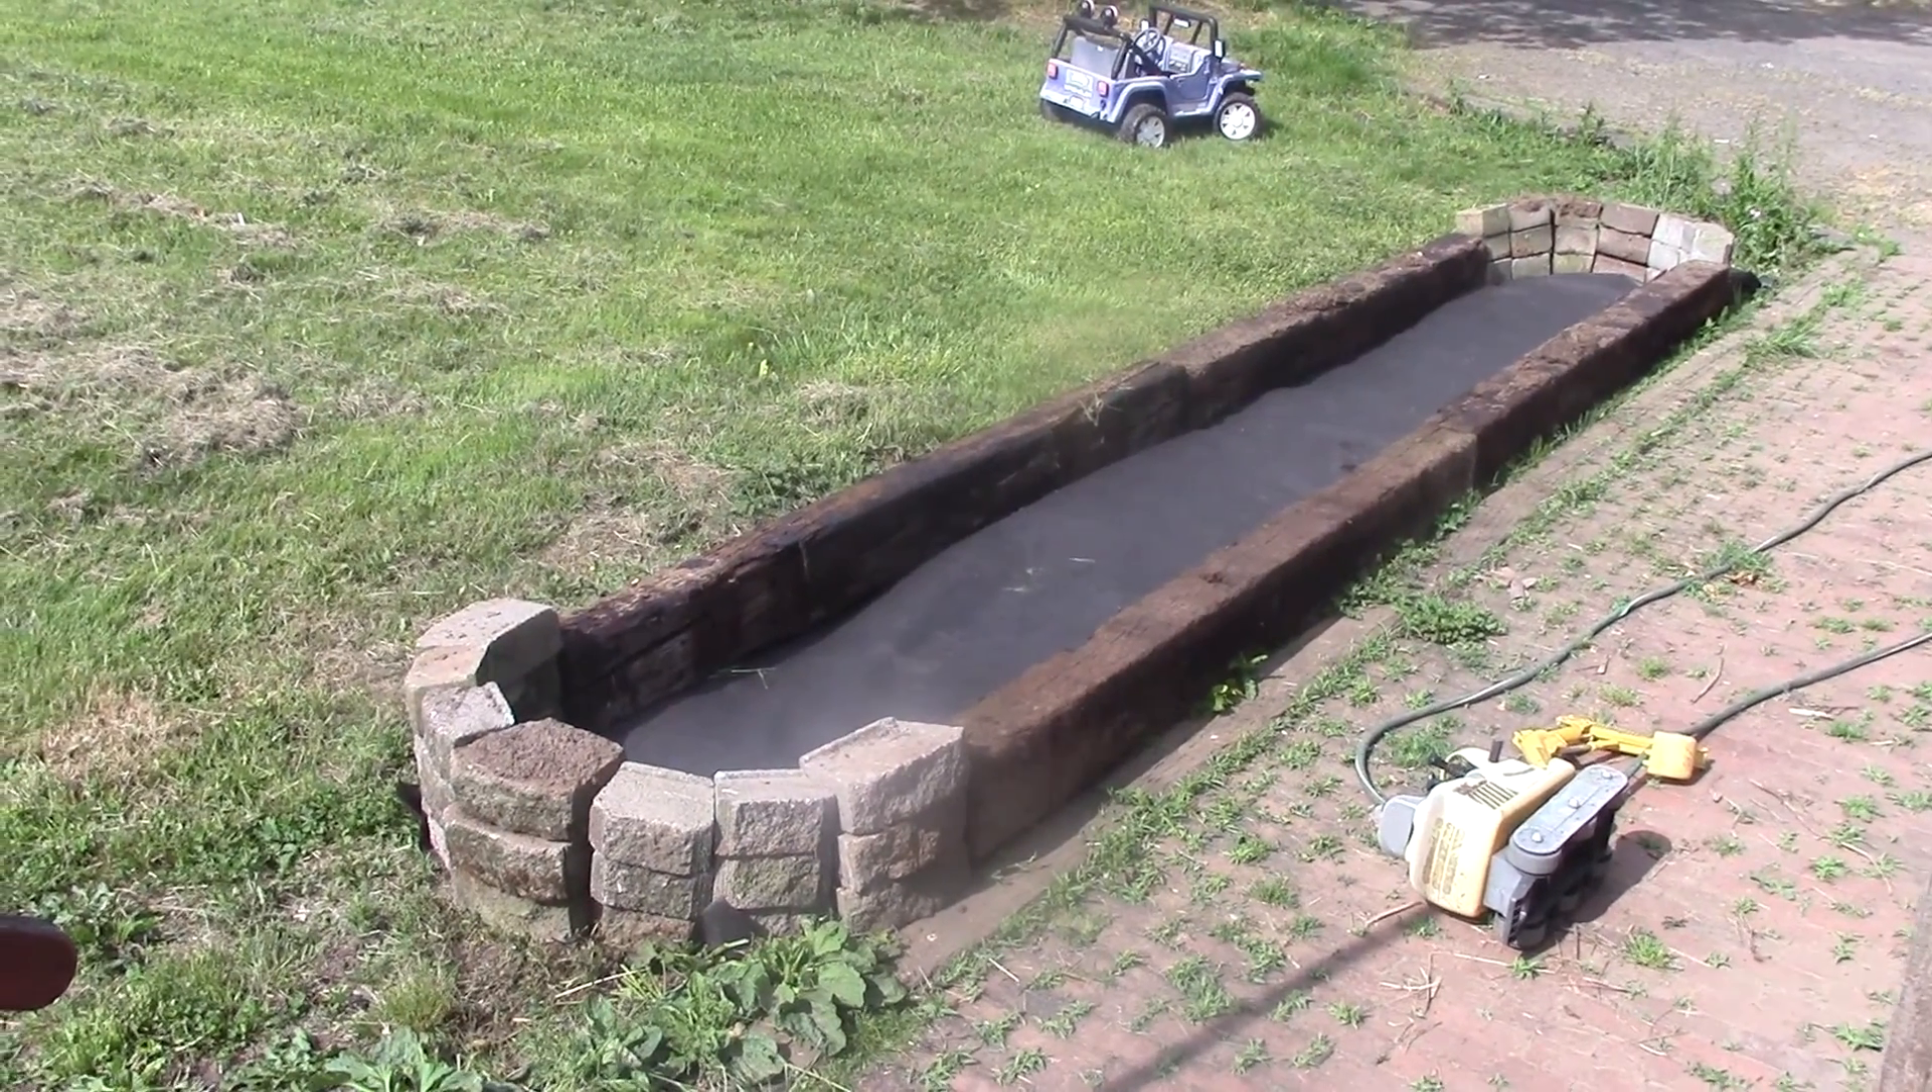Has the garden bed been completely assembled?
Yes.